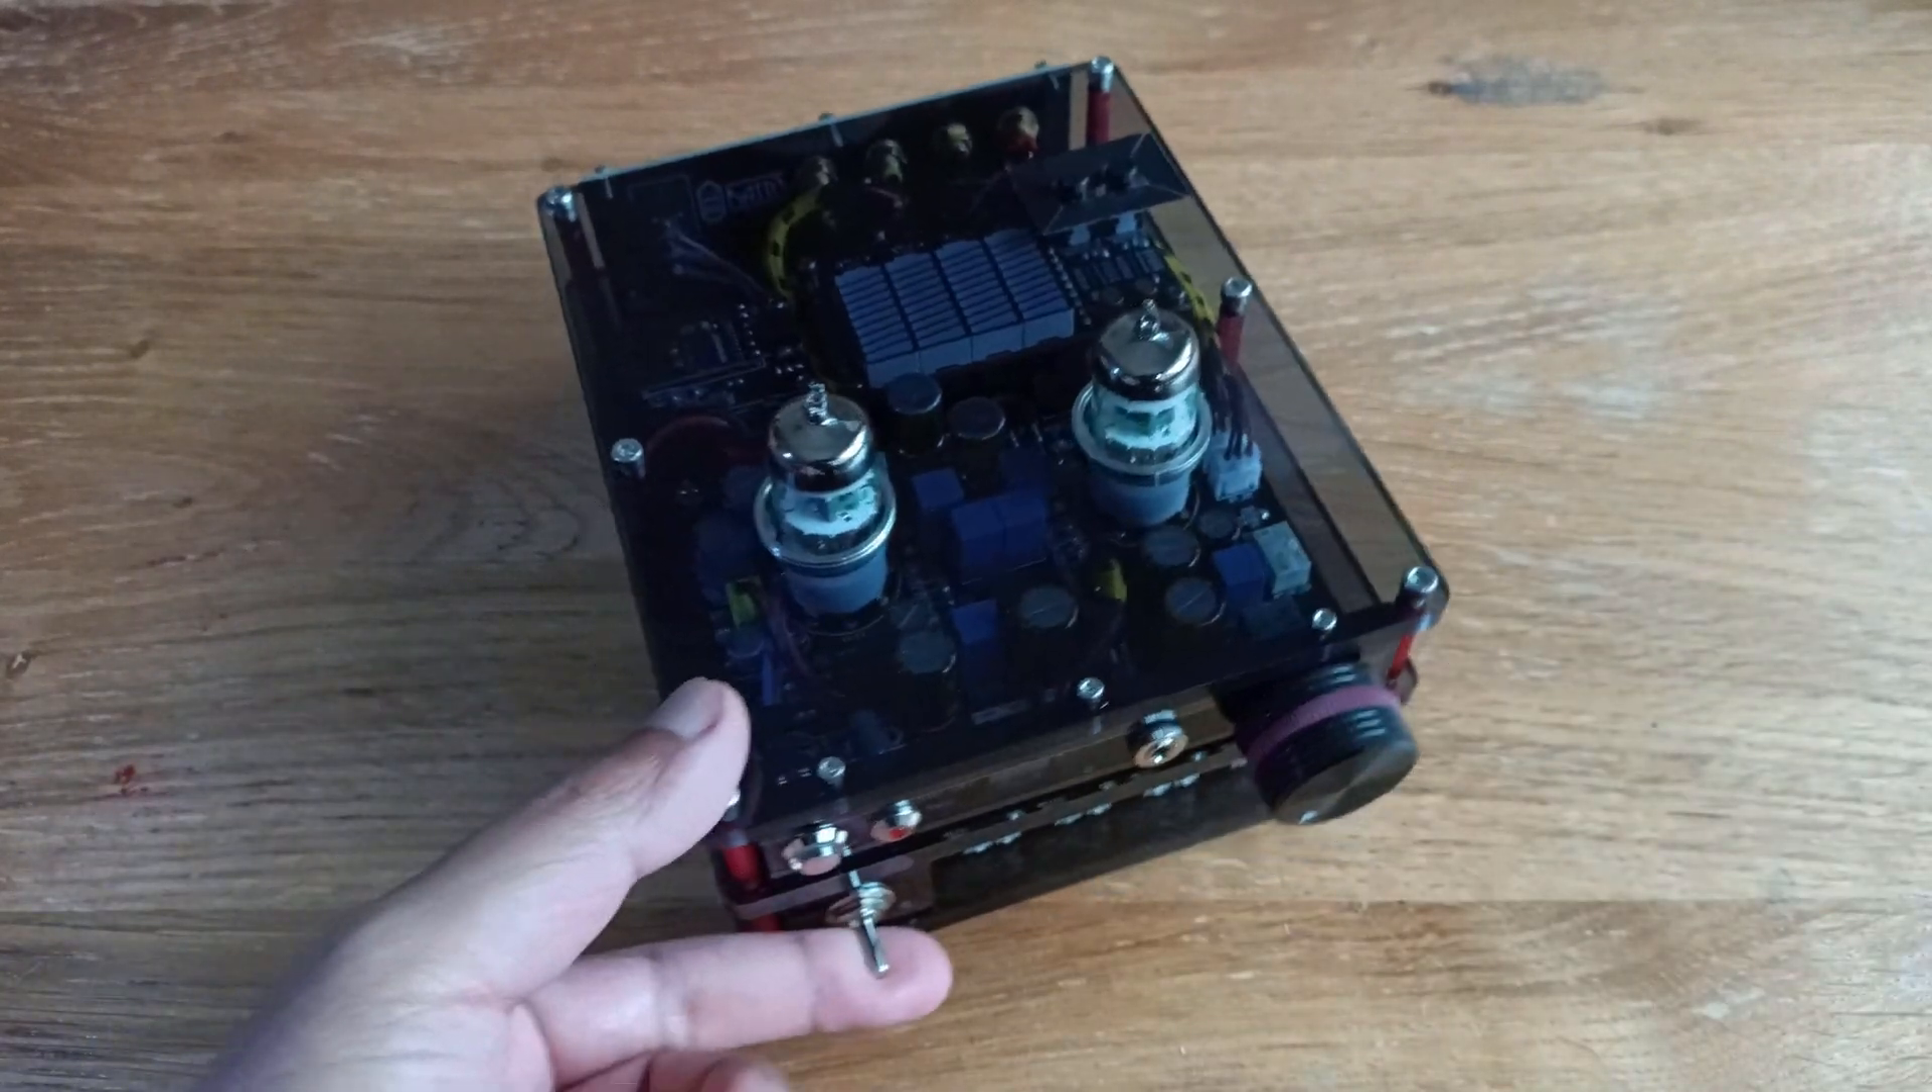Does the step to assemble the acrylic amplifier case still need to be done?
No.